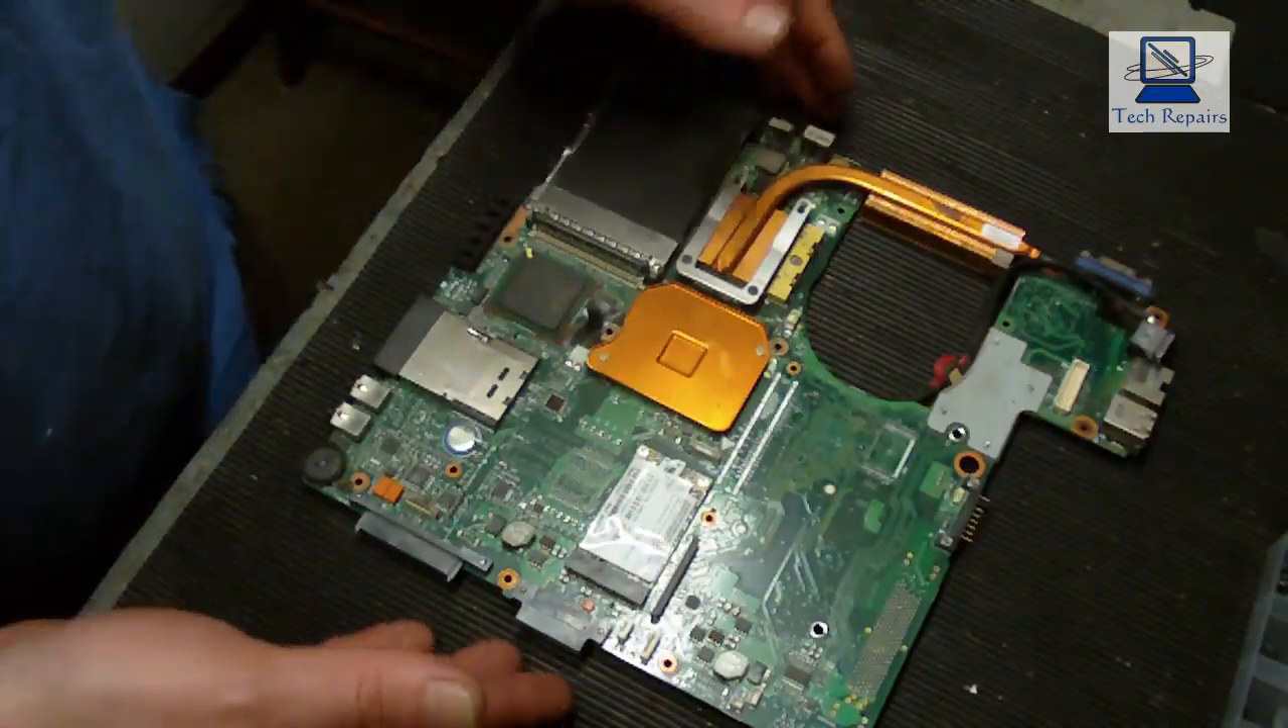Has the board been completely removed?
Yes.